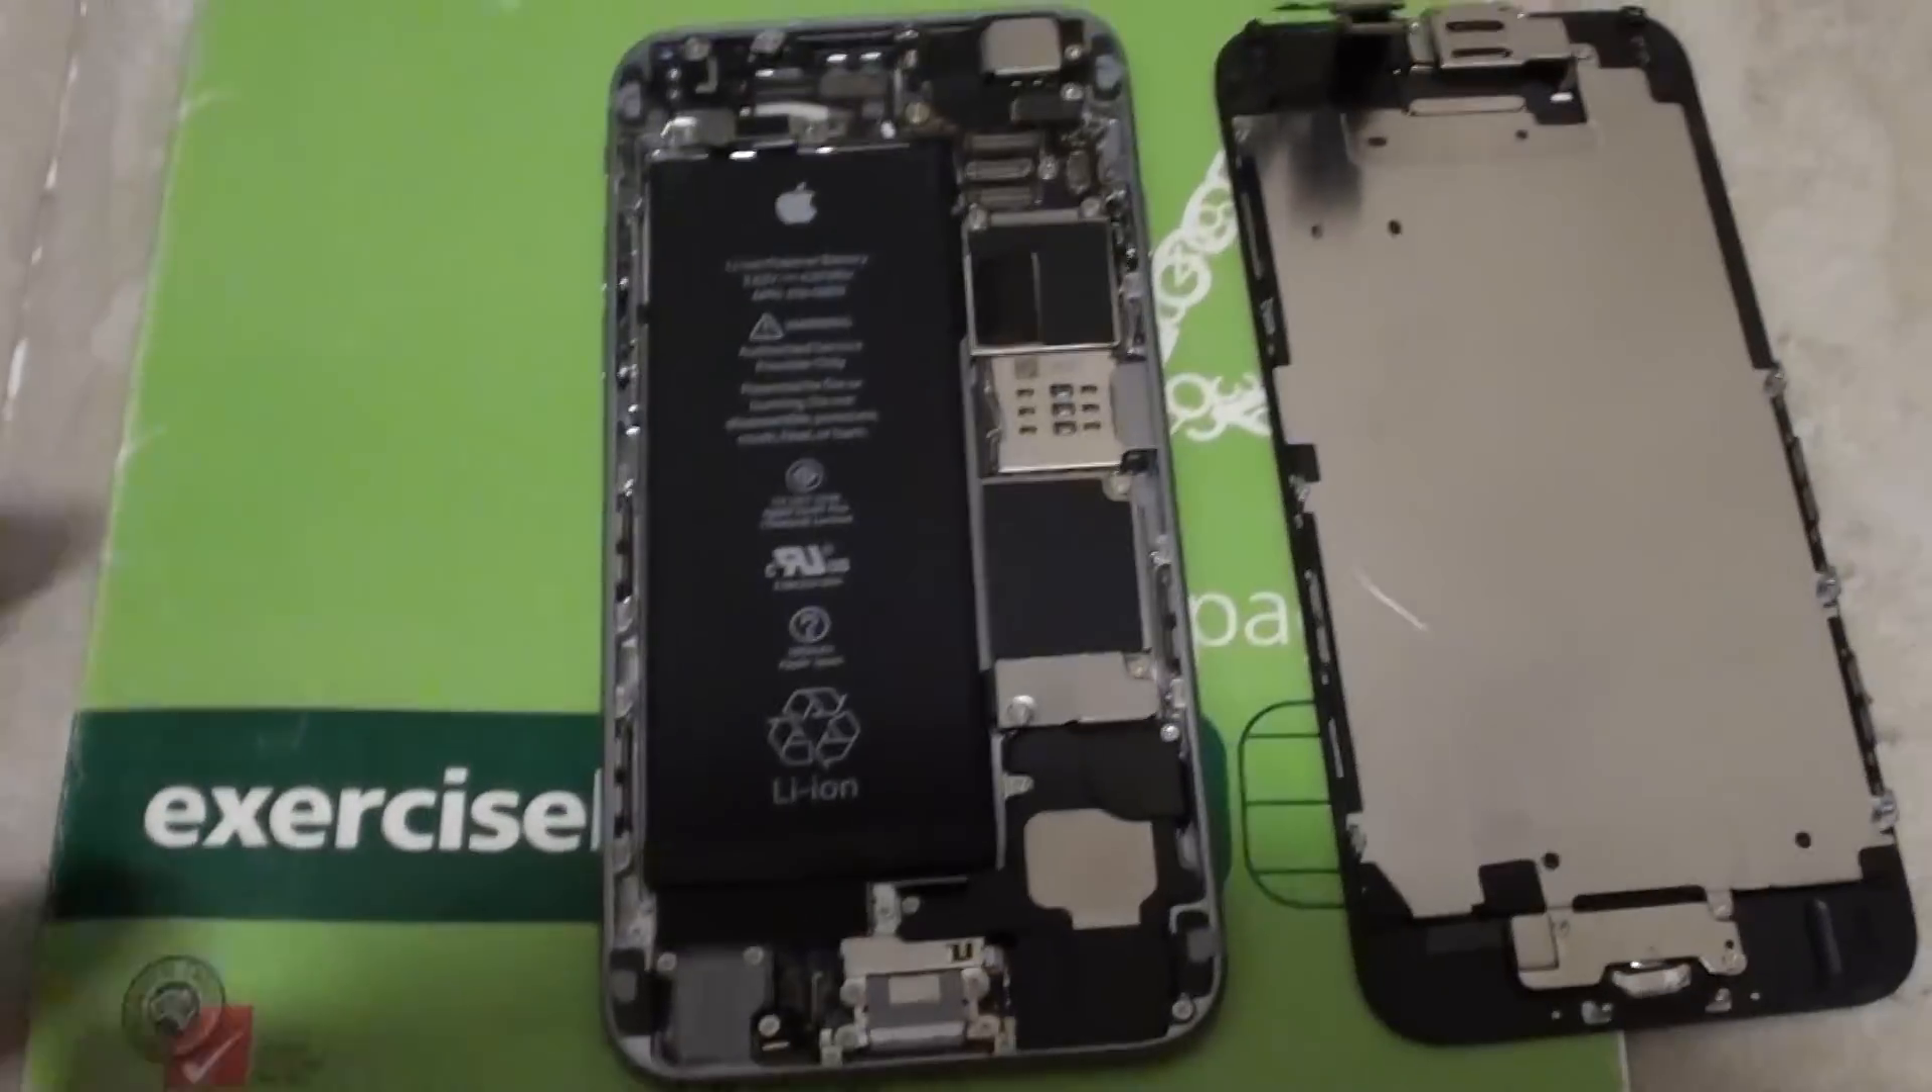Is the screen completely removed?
Yes.